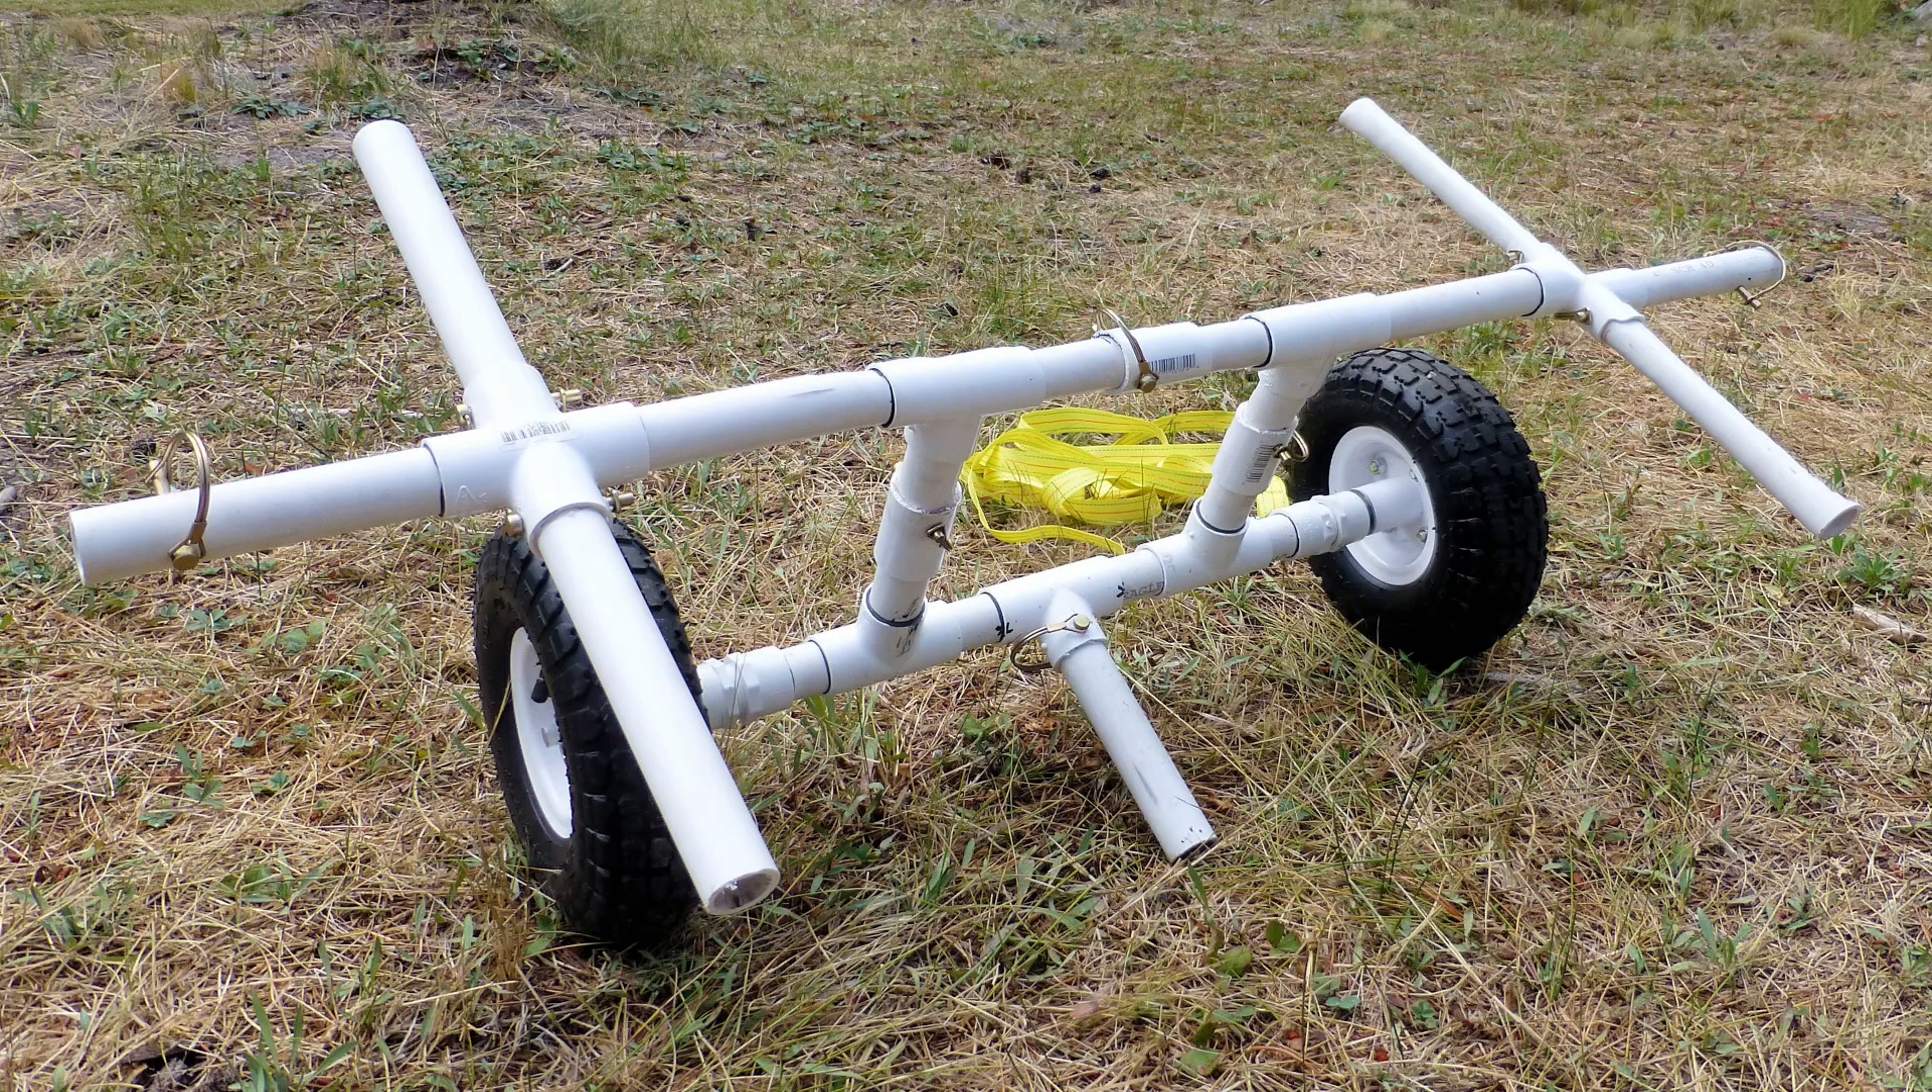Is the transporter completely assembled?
Yes.